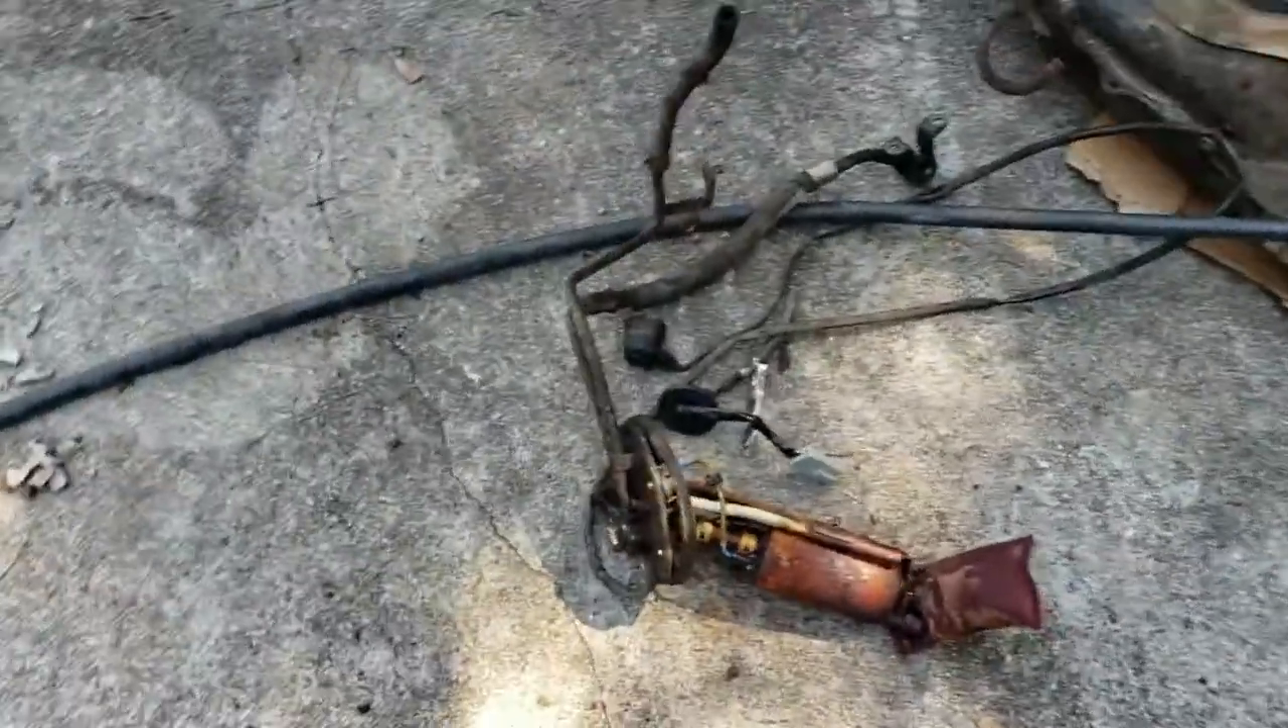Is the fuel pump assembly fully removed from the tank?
Yes.